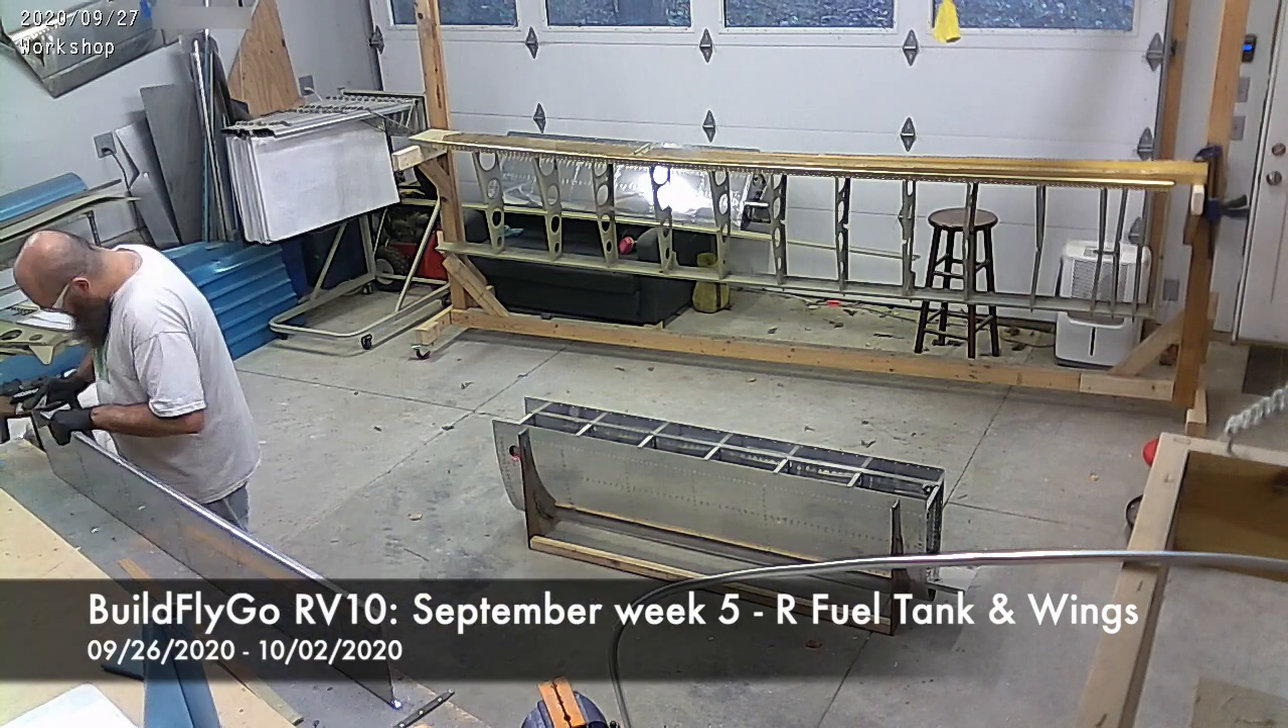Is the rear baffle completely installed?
No.